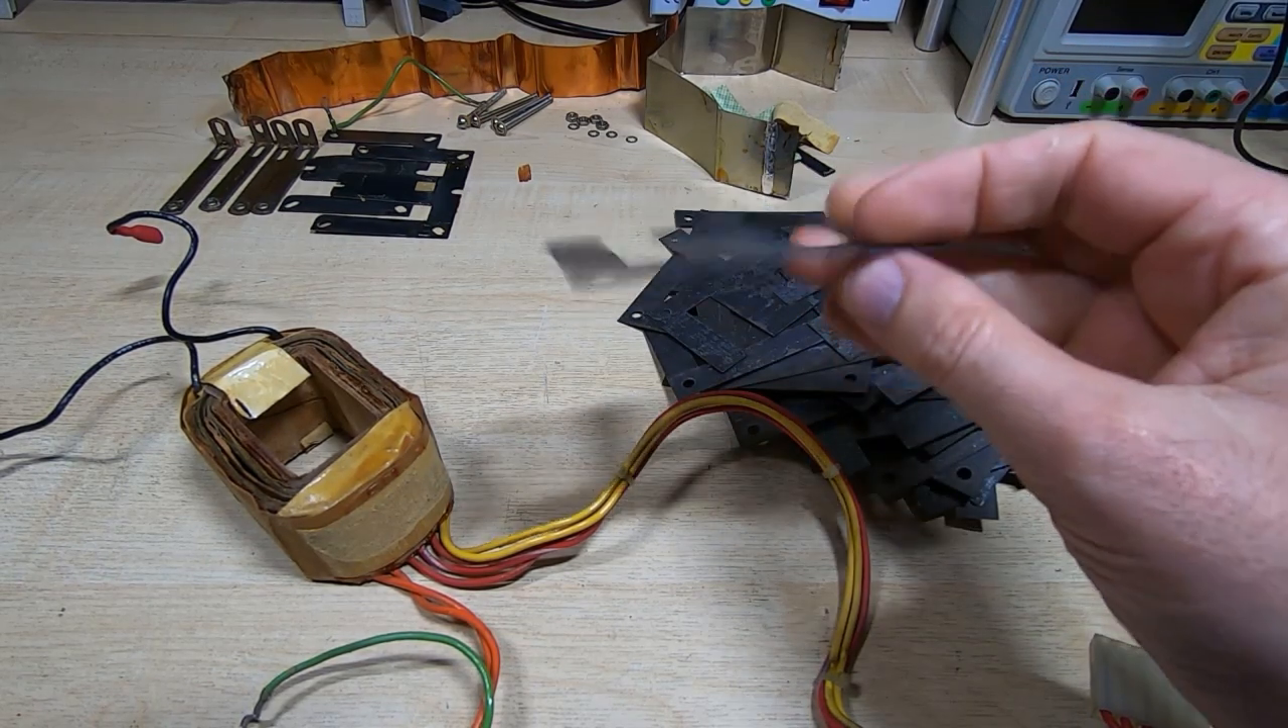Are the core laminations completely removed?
Yes.